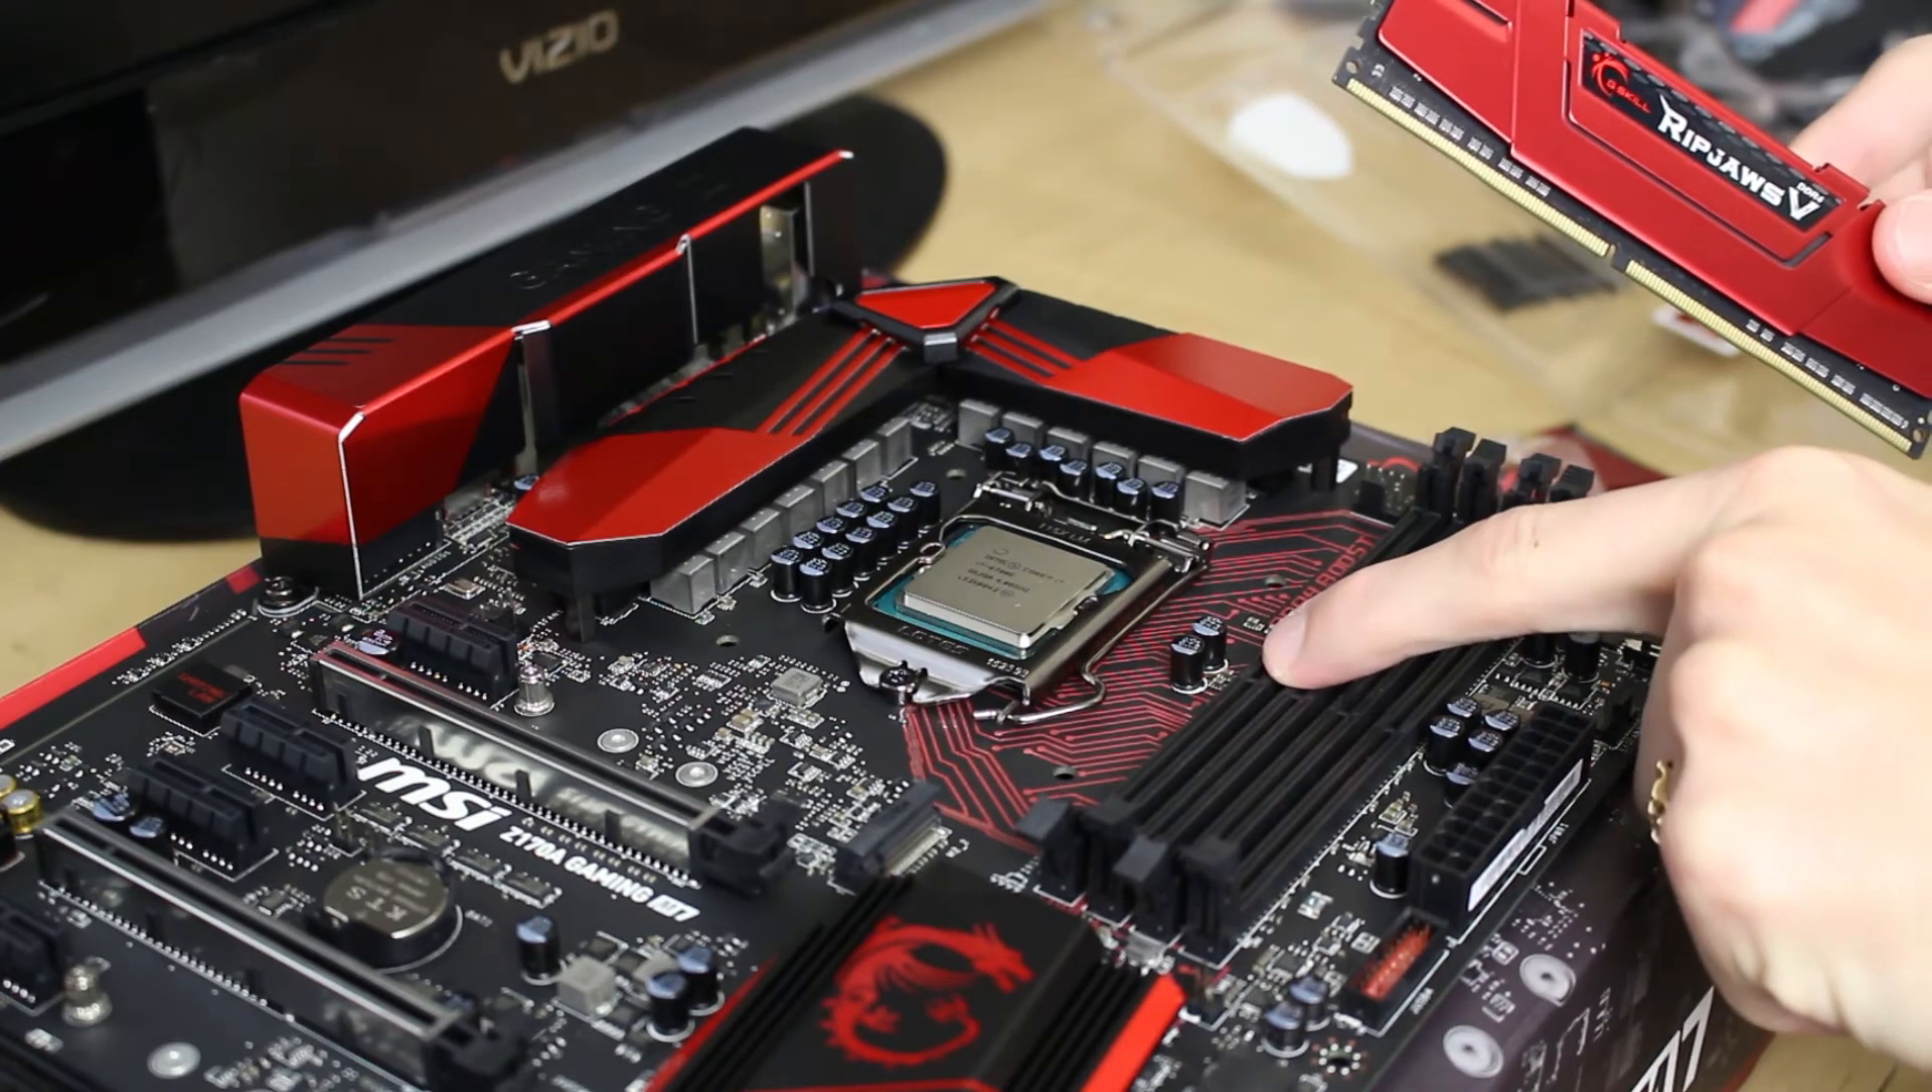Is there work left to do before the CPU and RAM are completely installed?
Yes.